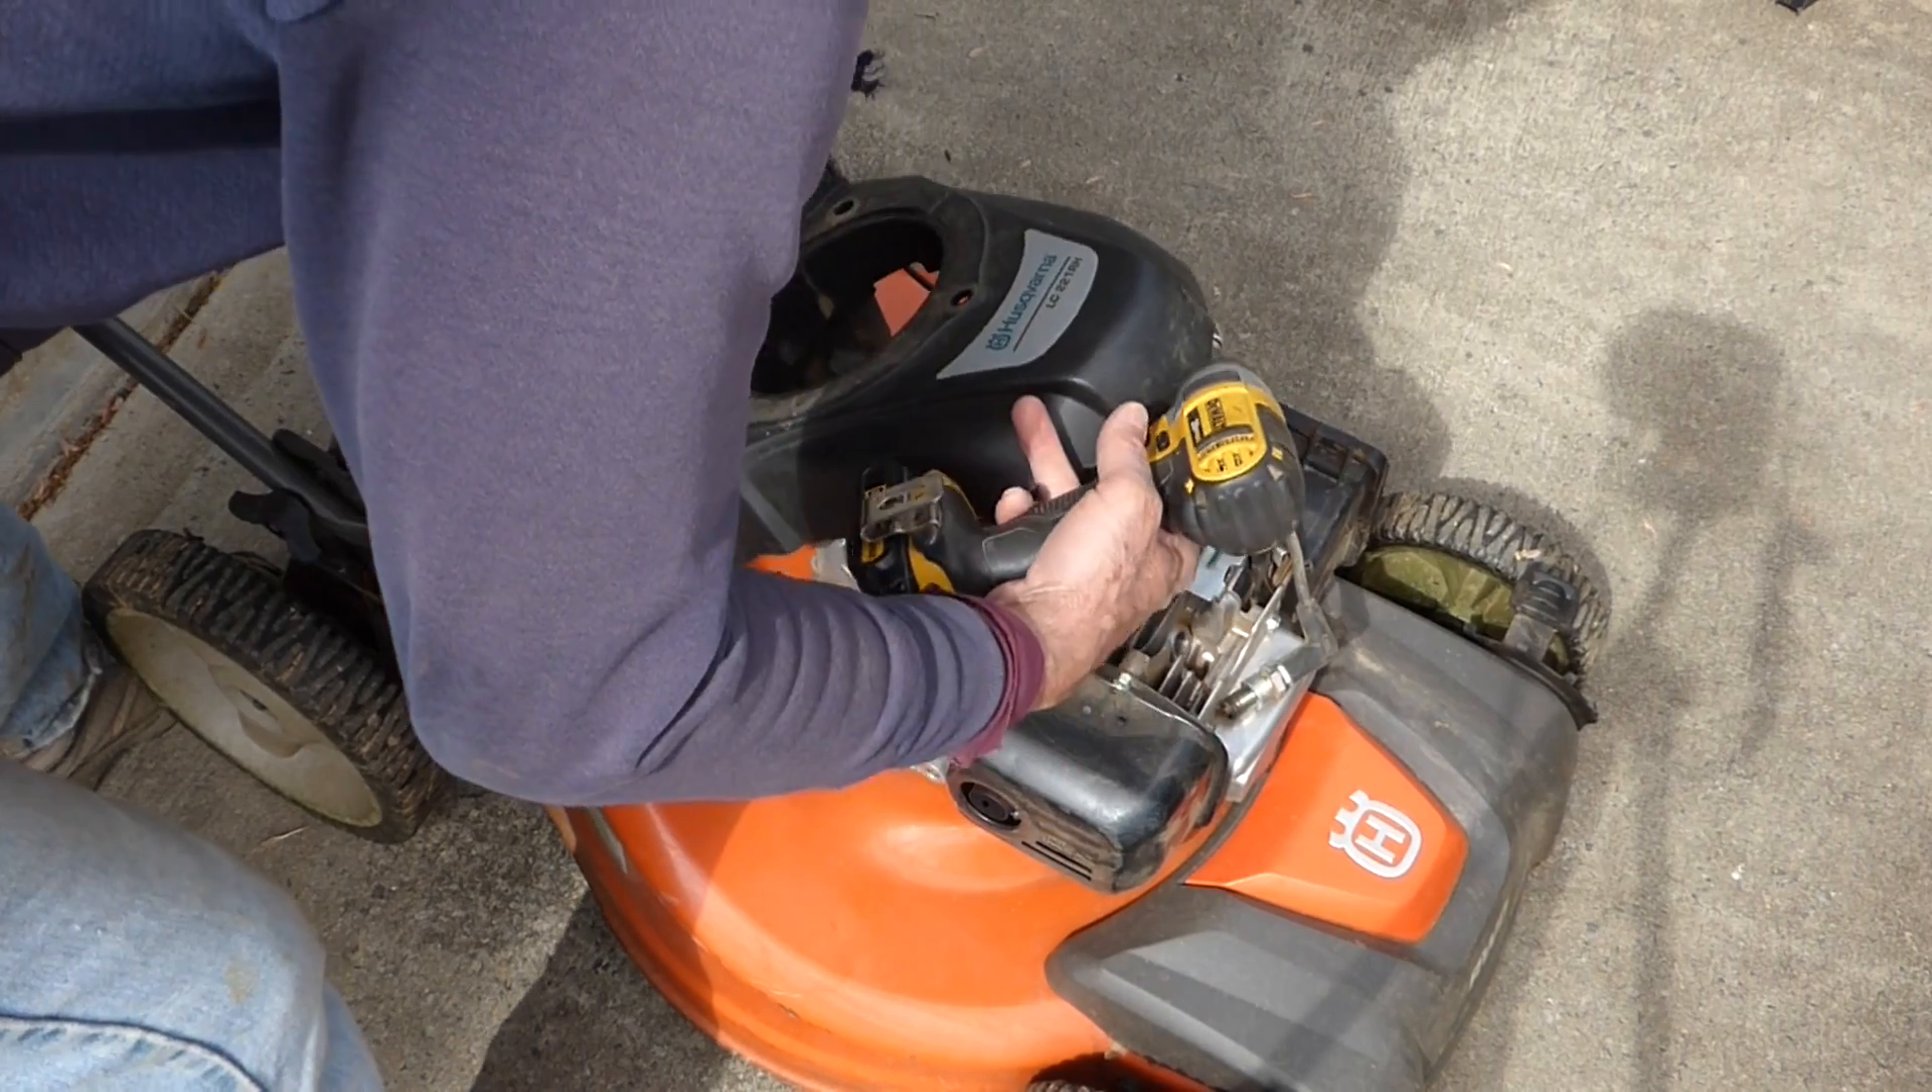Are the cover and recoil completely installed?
No.